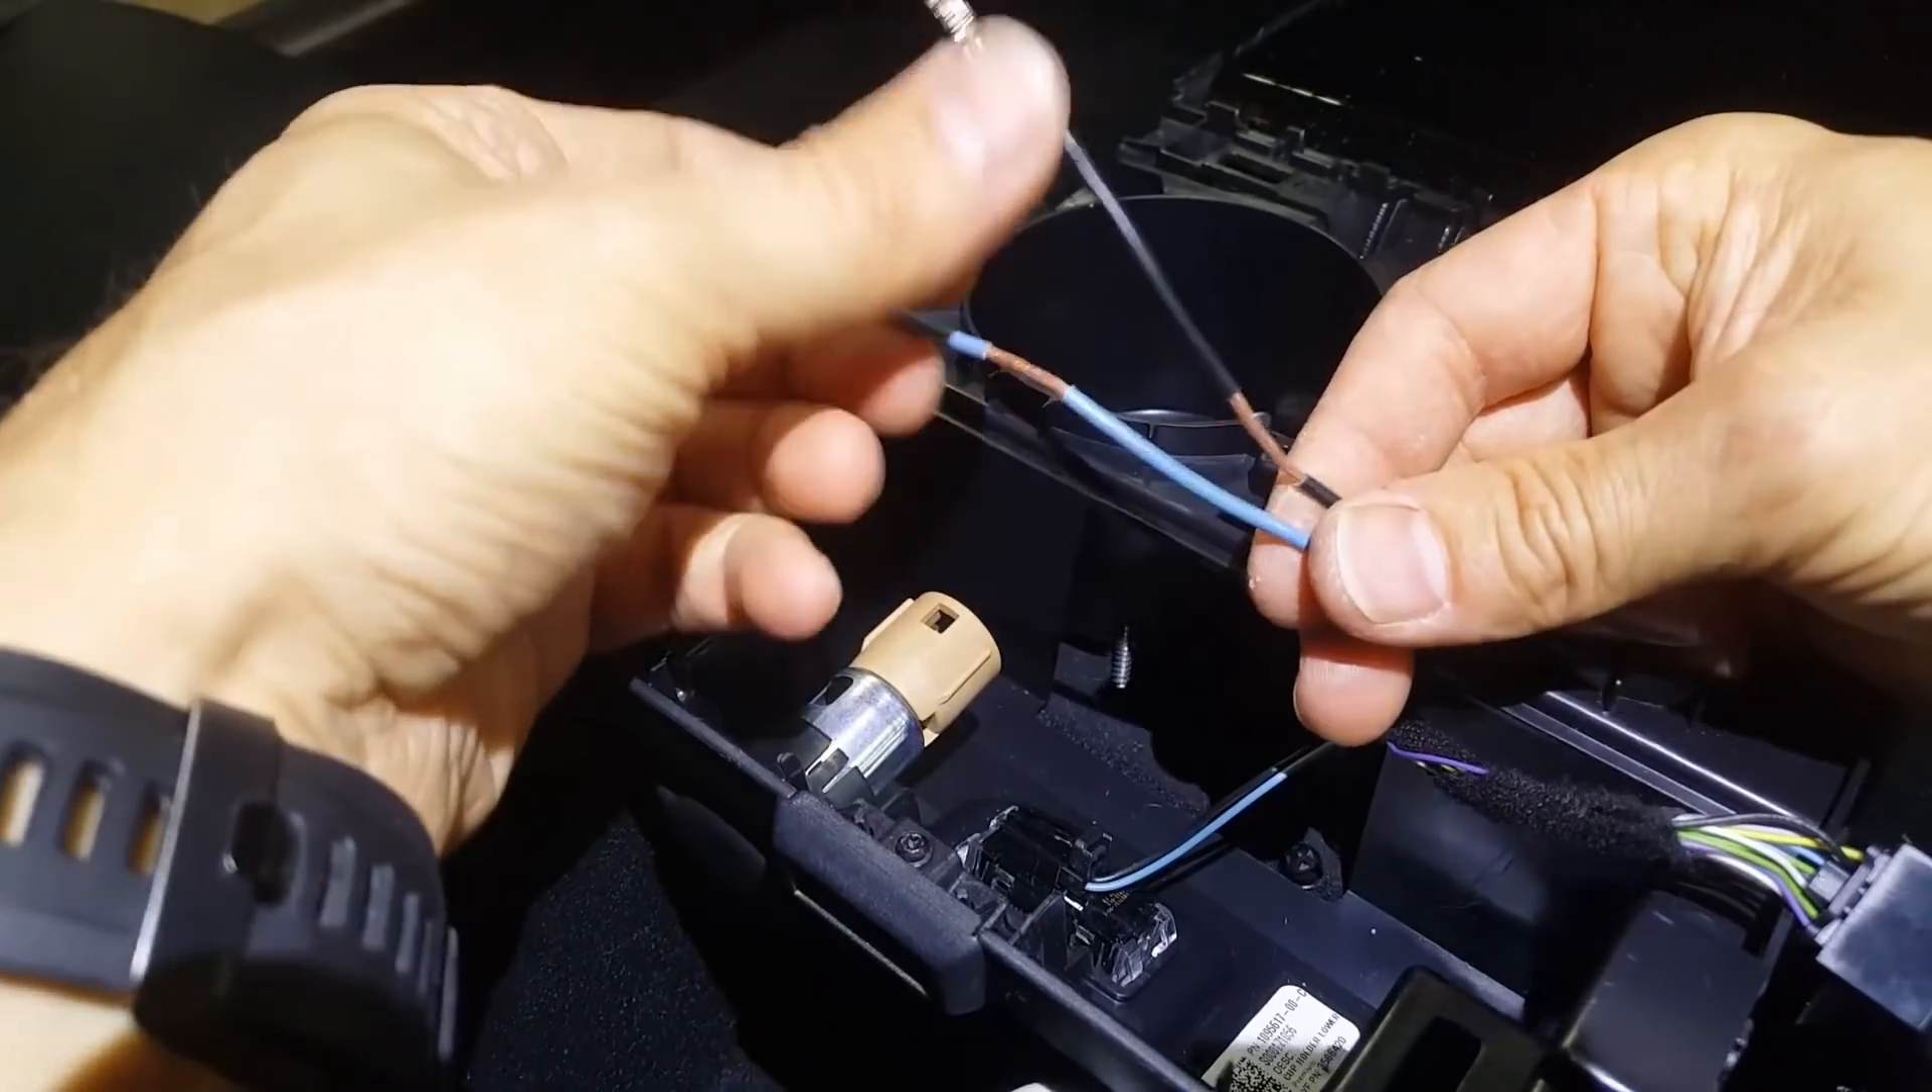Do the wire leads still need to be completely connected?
Yes.